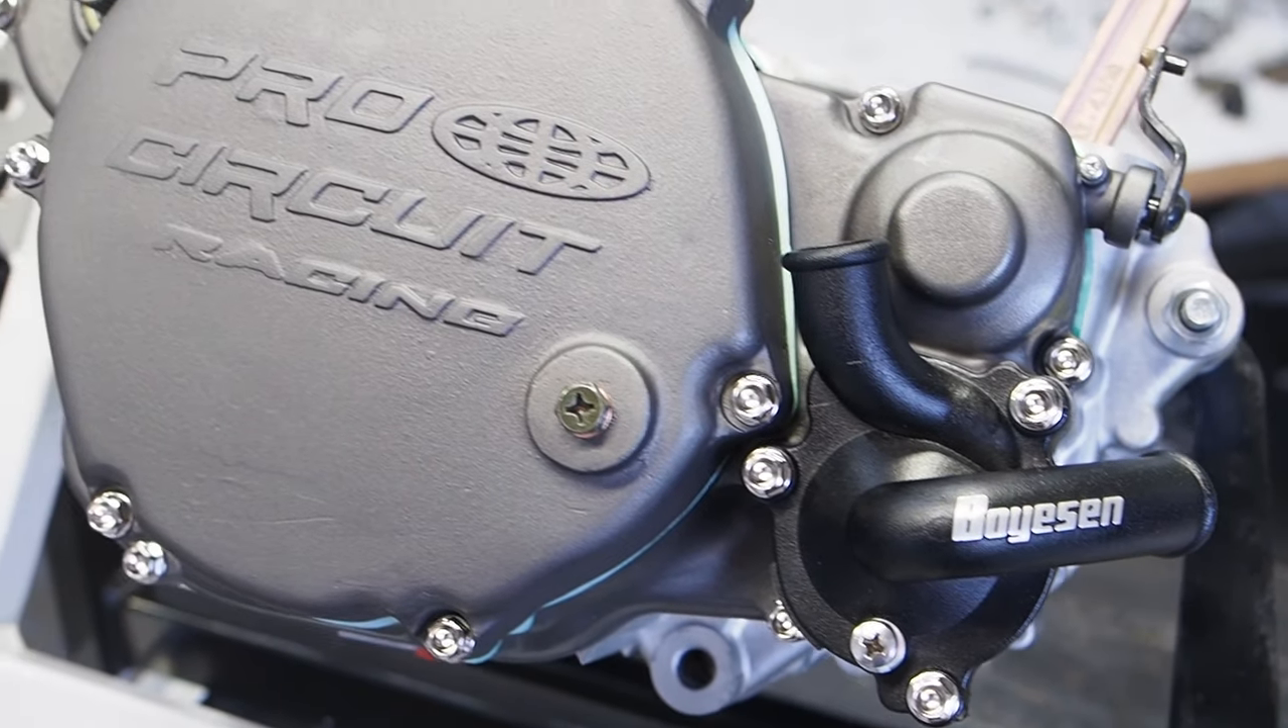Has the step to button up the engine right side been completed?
Yes.